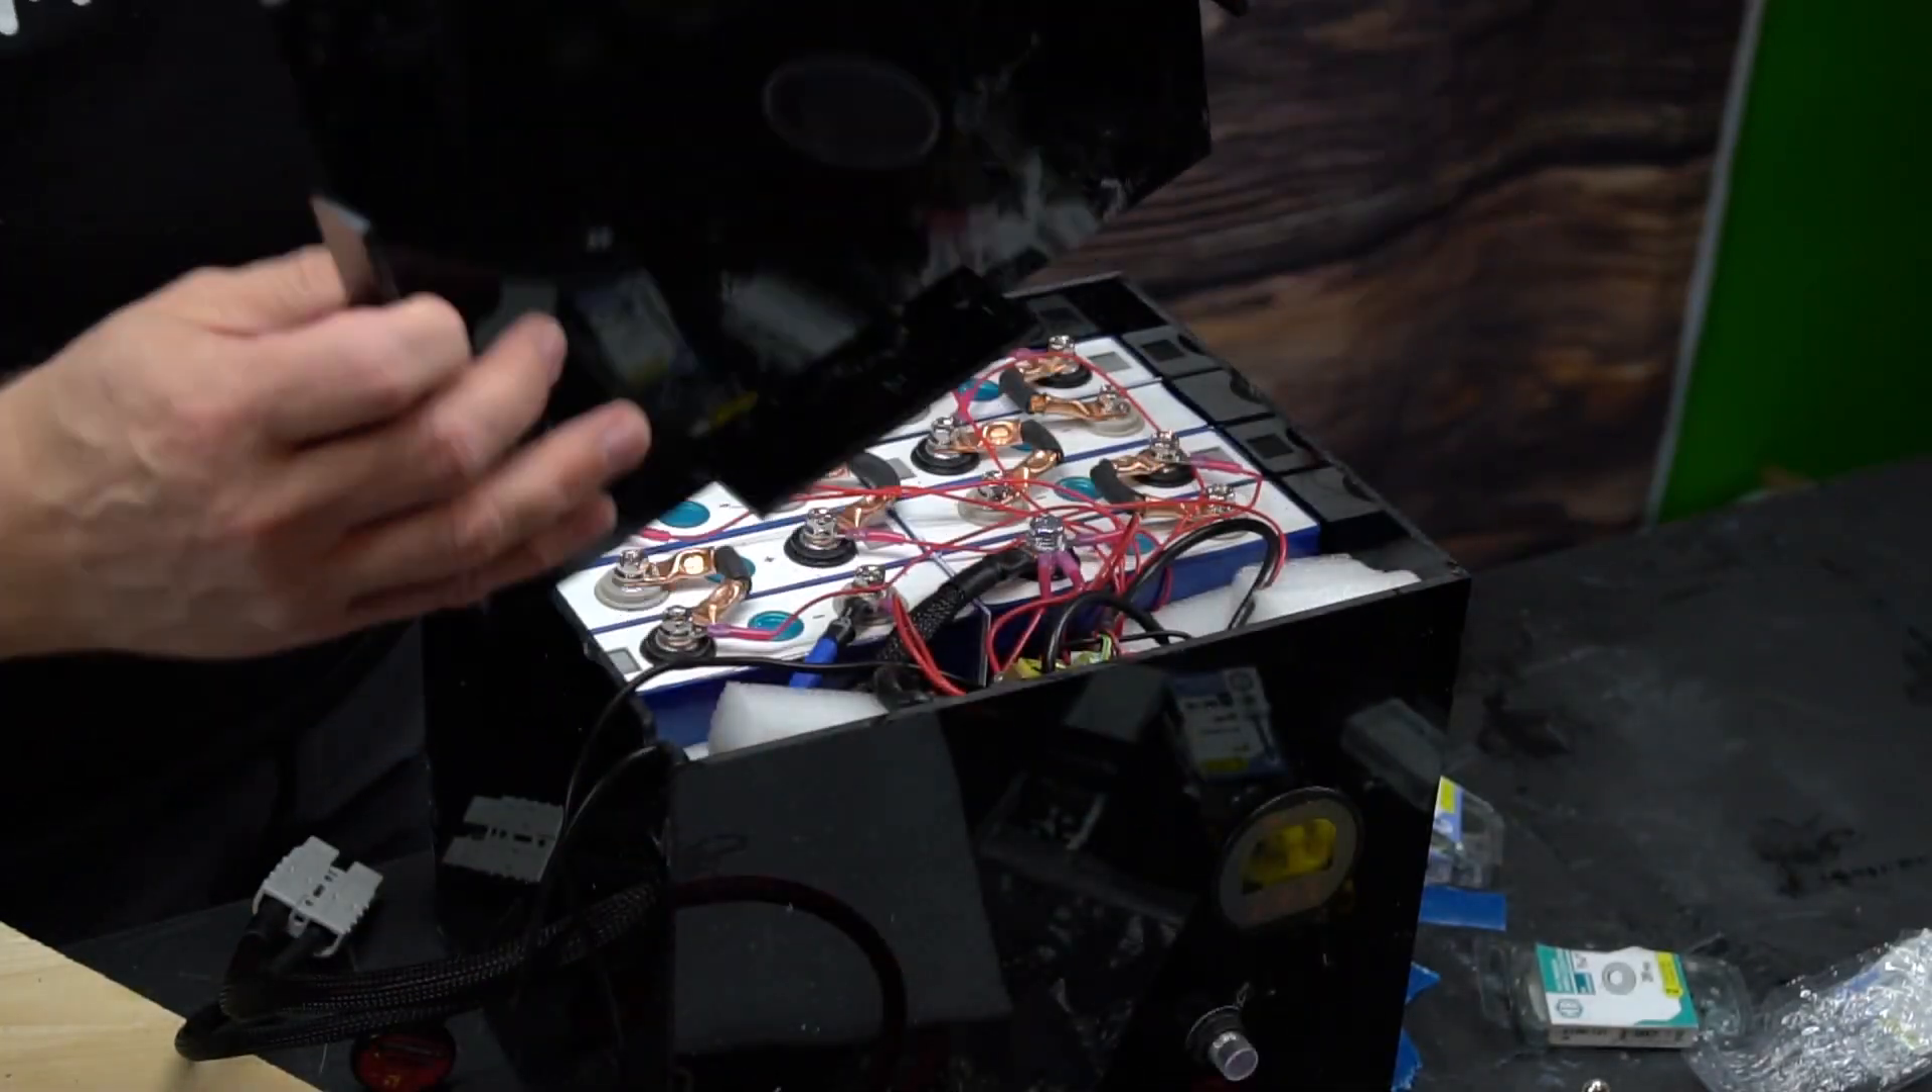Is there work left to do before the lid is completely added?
Yes.